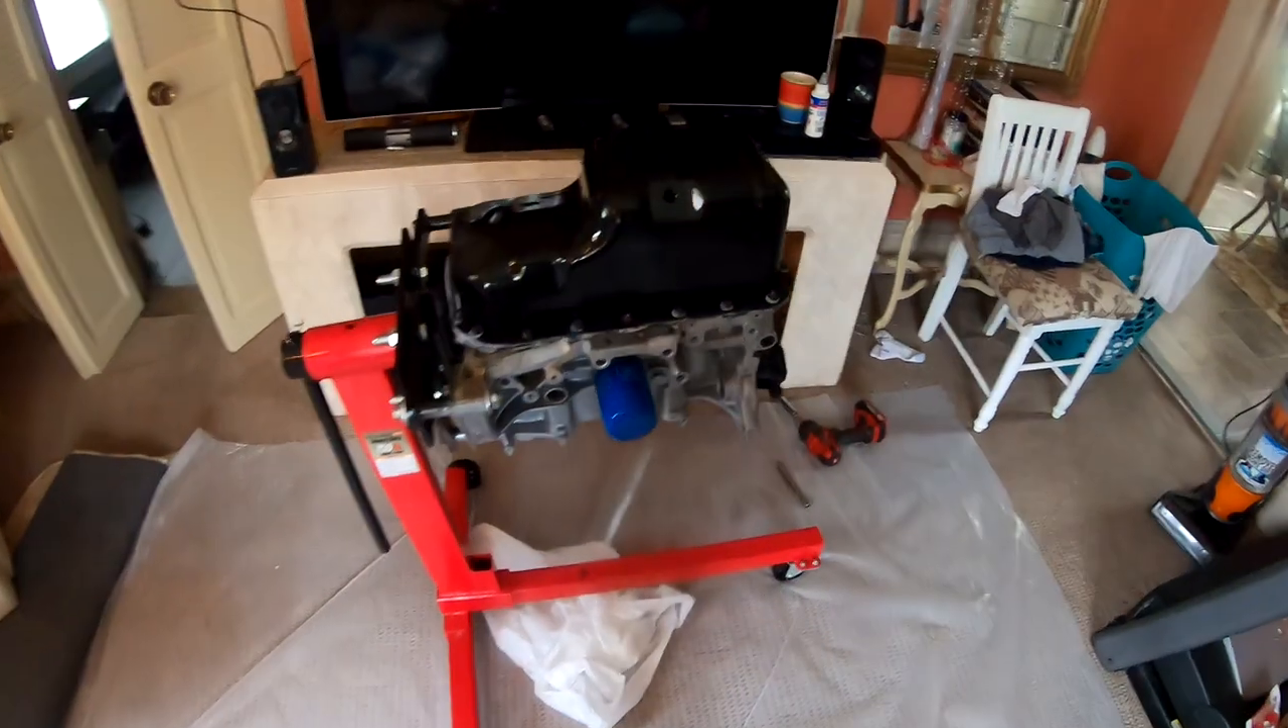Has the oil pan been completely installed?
Yes.